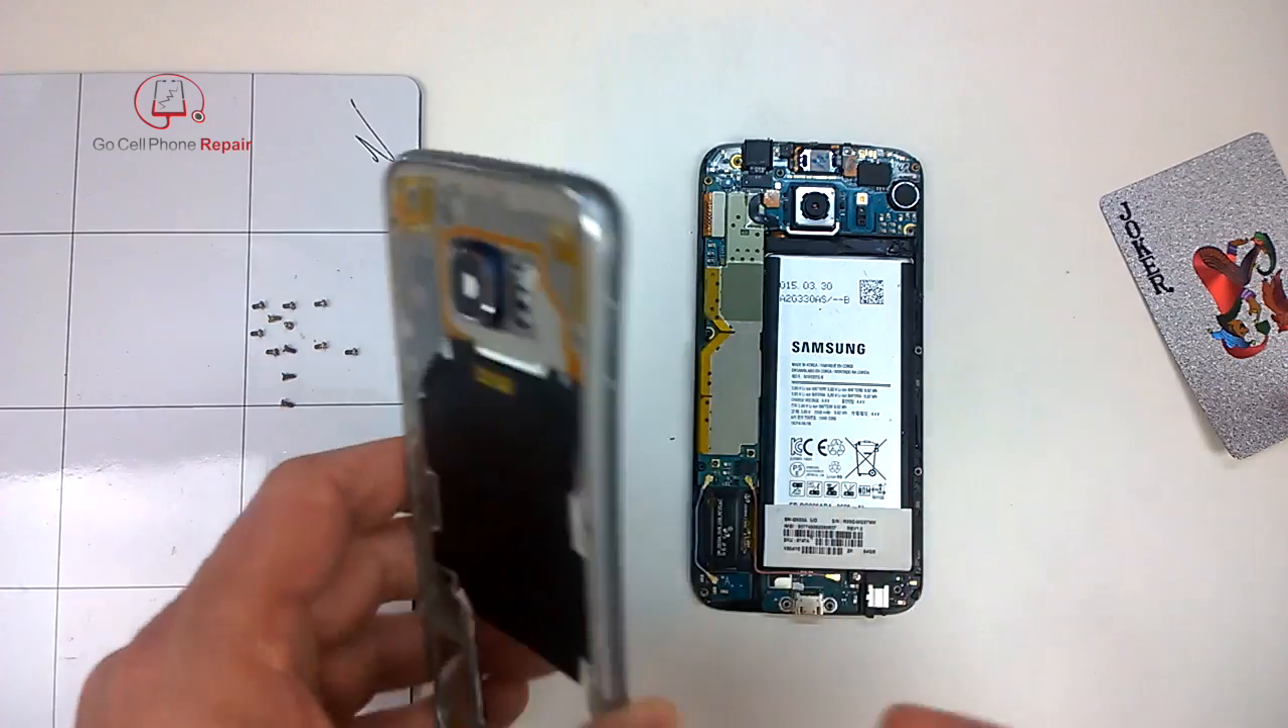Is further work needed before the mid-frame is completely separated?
No.